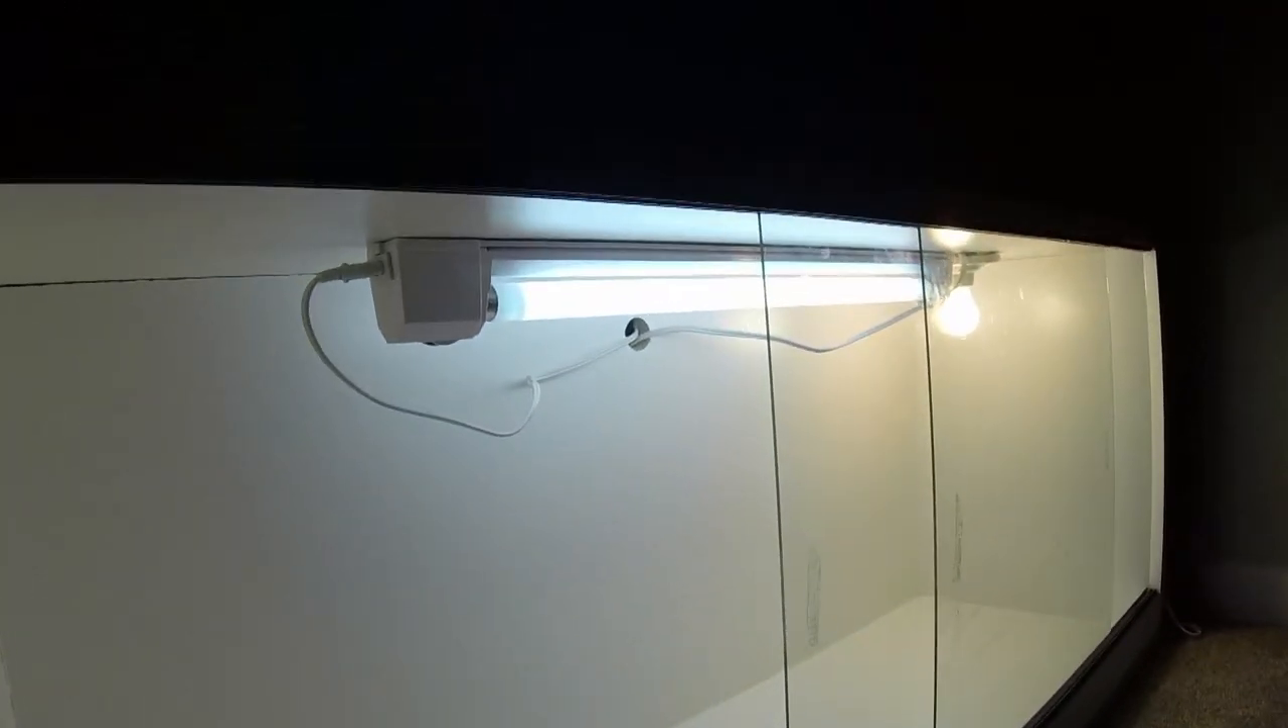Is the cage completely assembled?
Yes.